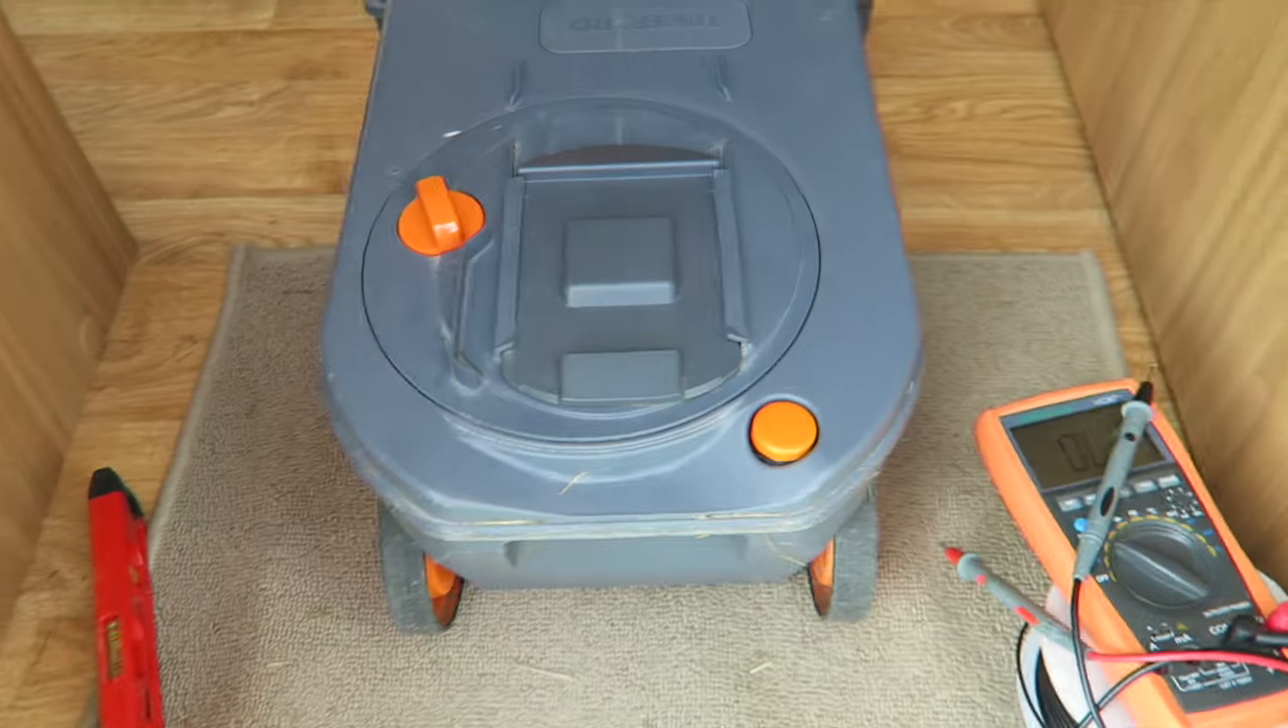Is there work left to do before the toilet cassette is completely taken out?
No.